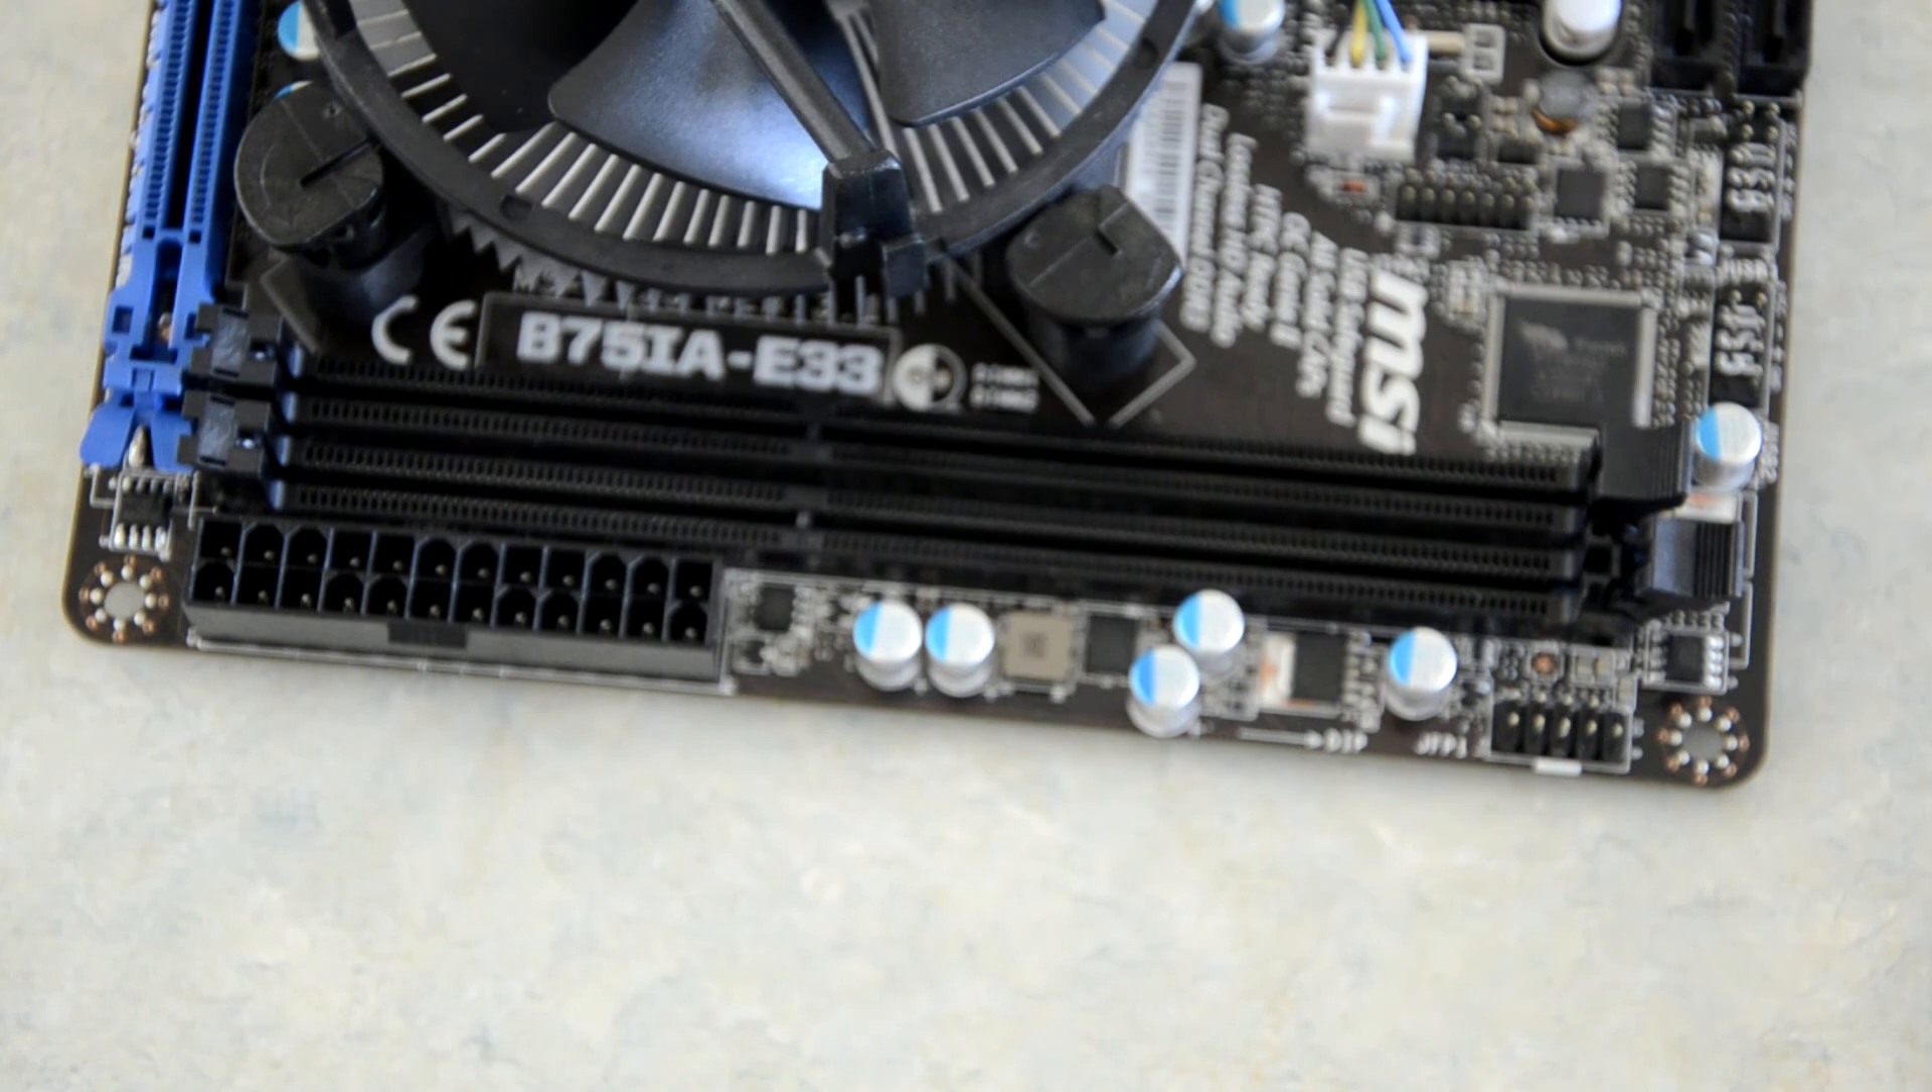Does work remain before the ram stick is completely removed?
No.